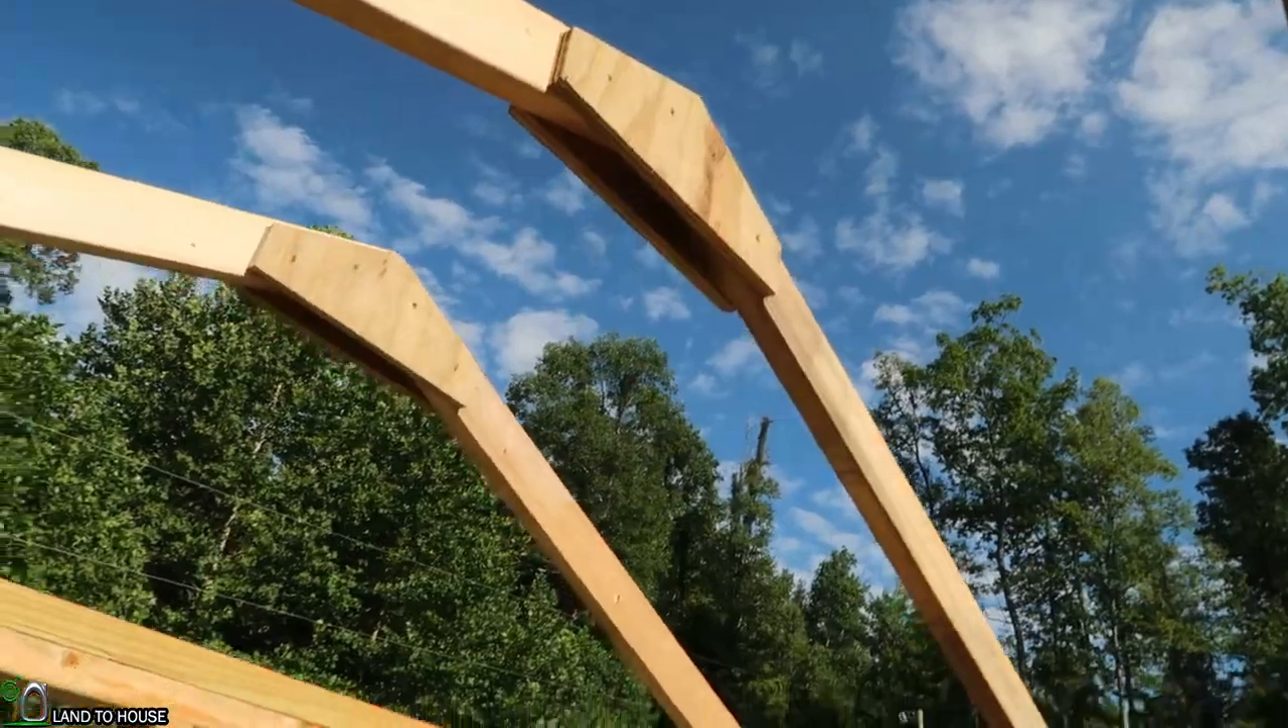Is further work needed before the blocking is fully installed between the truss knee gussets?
Yes.